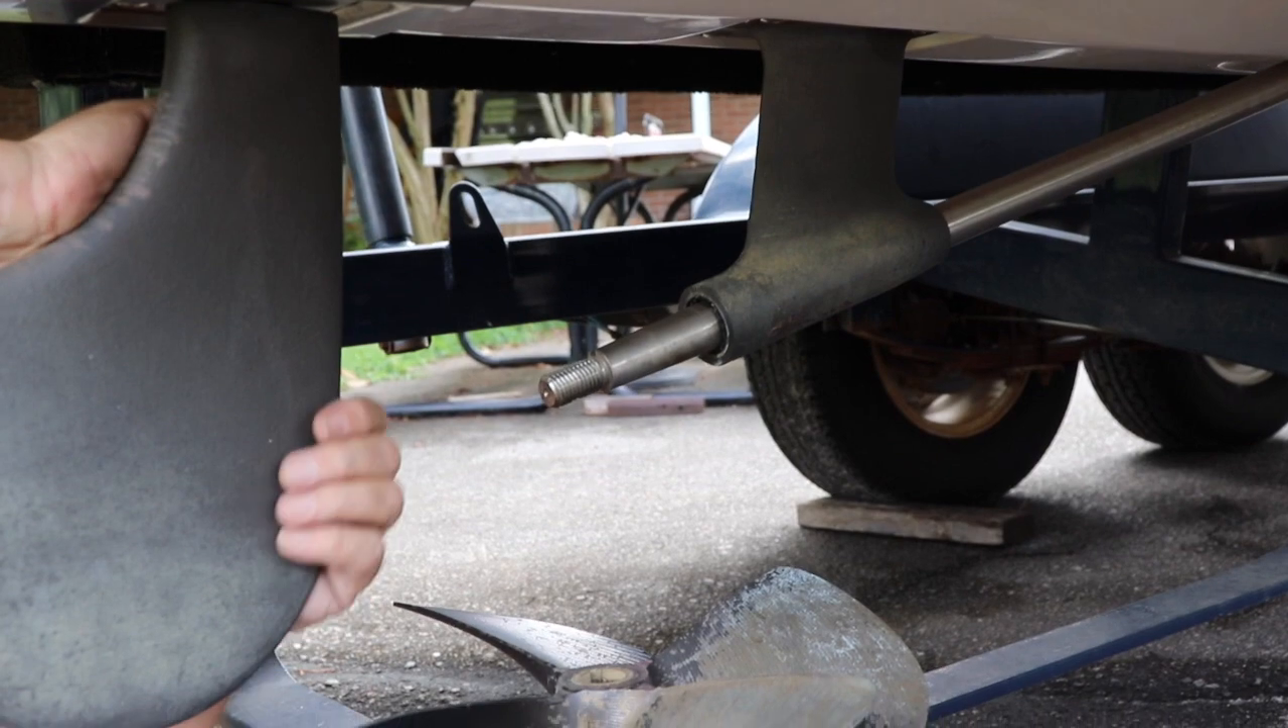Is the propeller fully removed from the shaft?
Yes.